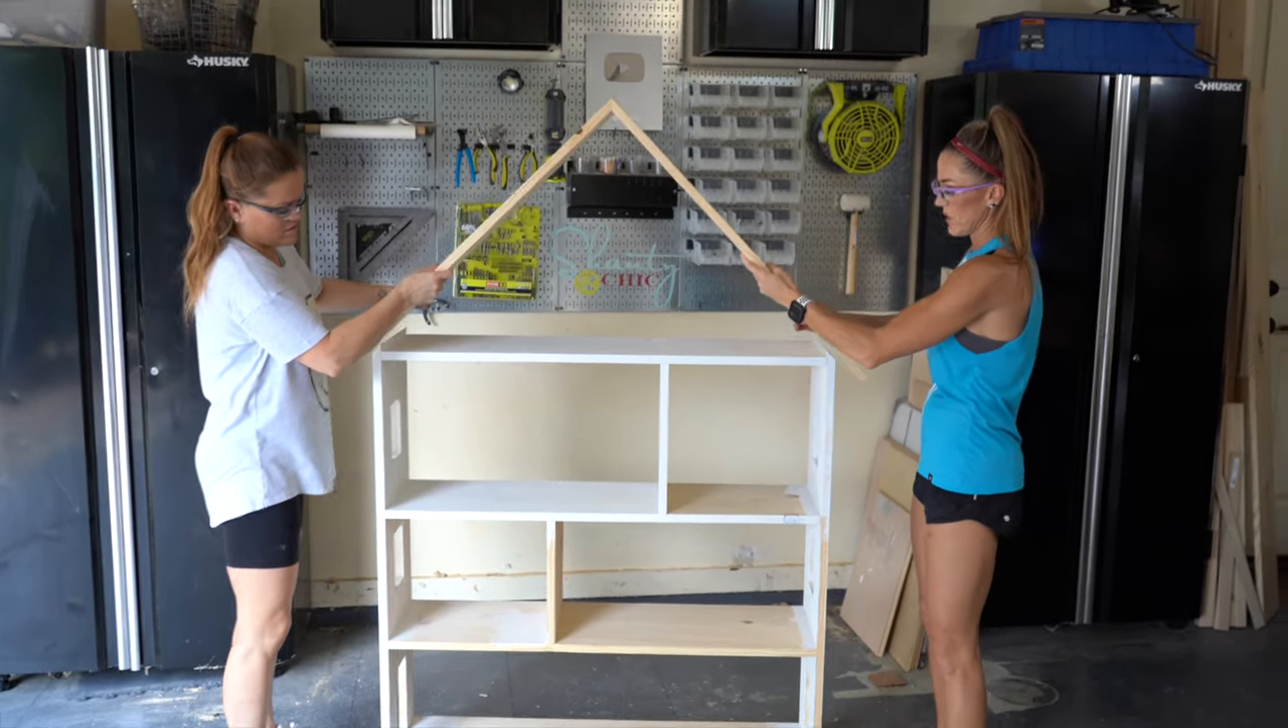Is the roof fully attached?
No.